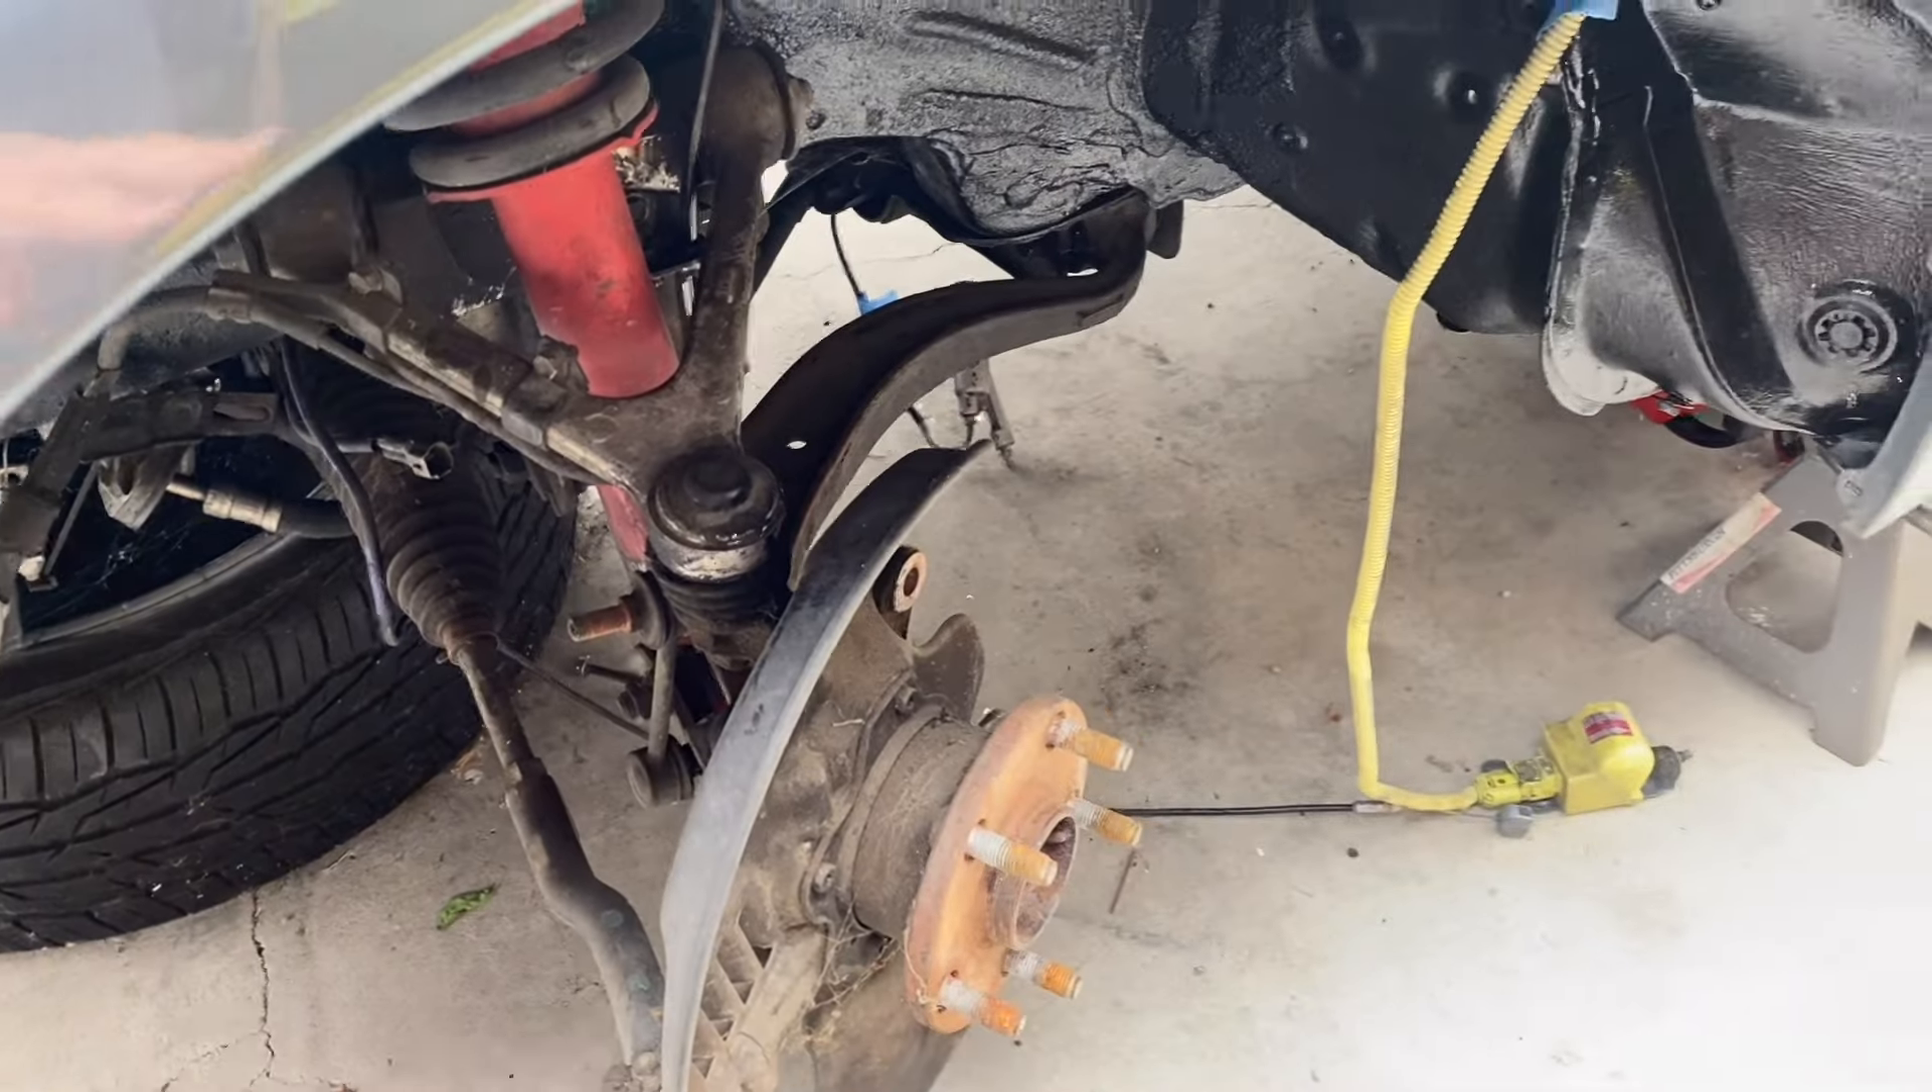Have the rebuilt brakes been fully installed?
No.